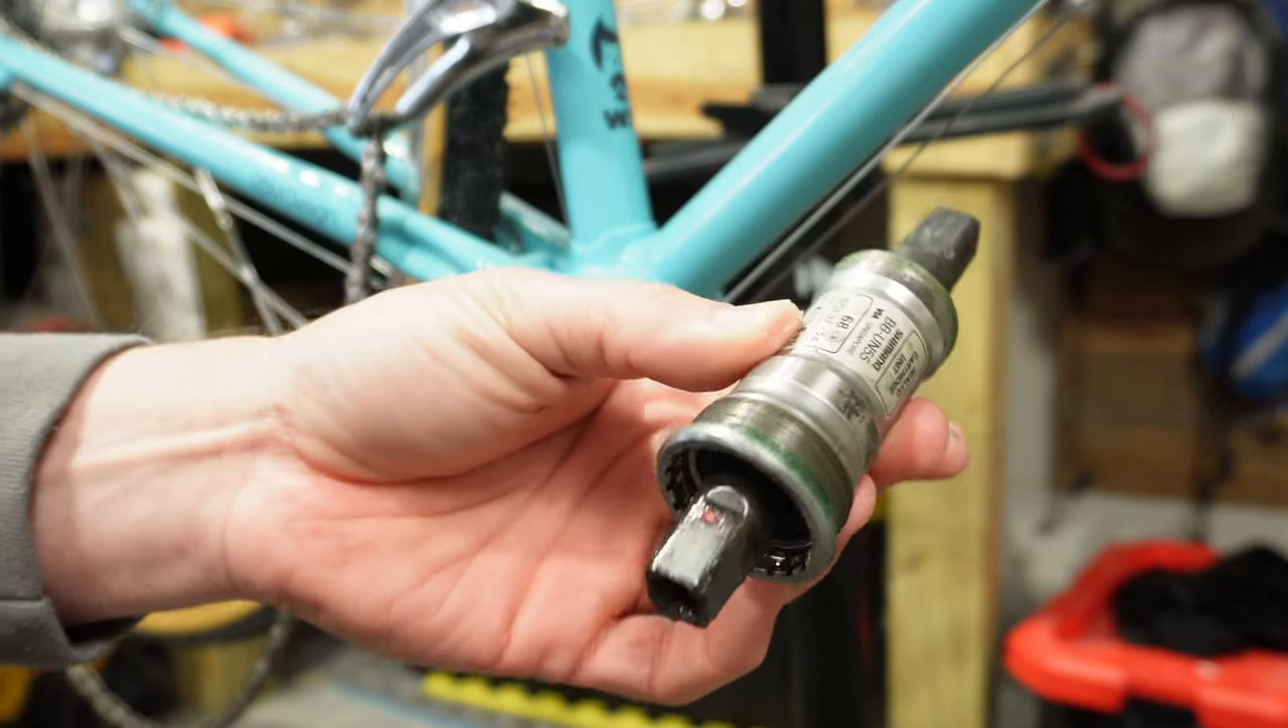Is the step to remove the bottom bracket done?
Yes.